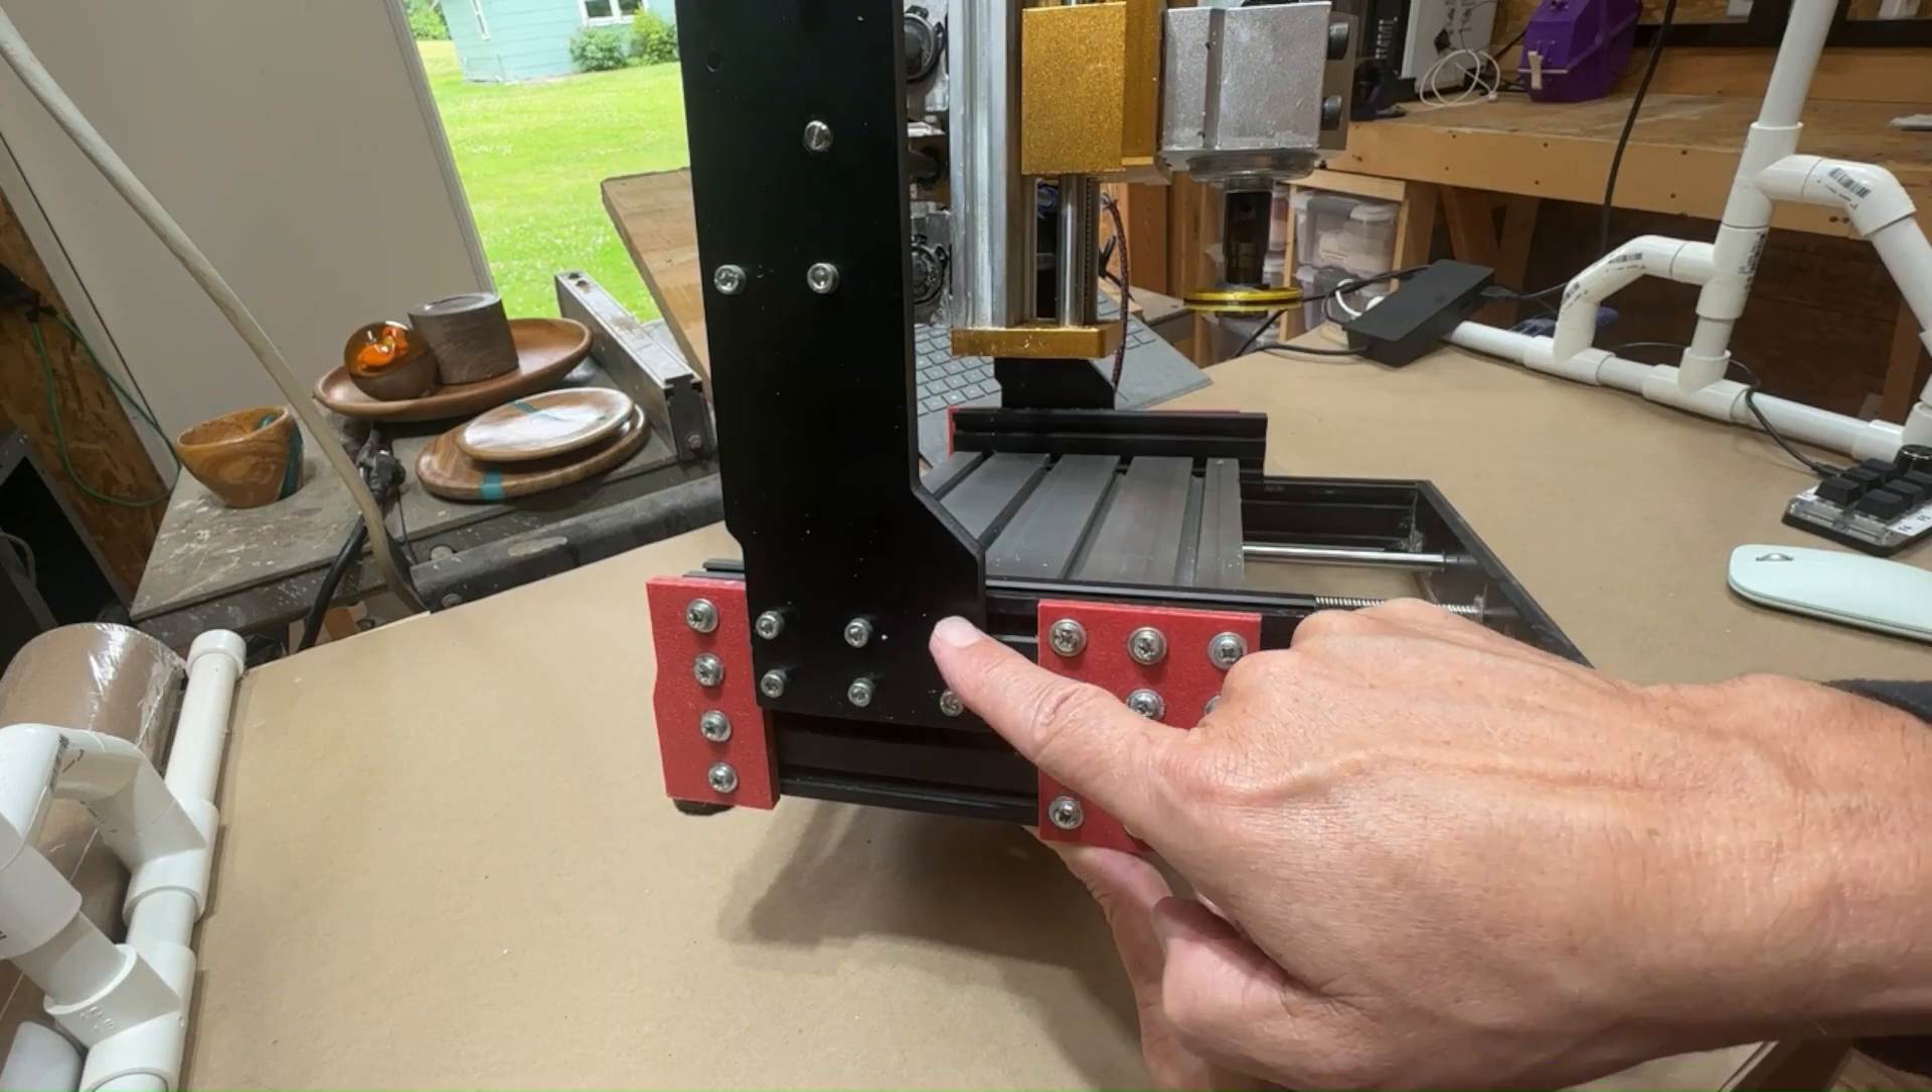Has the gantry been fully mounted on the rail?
Yes.